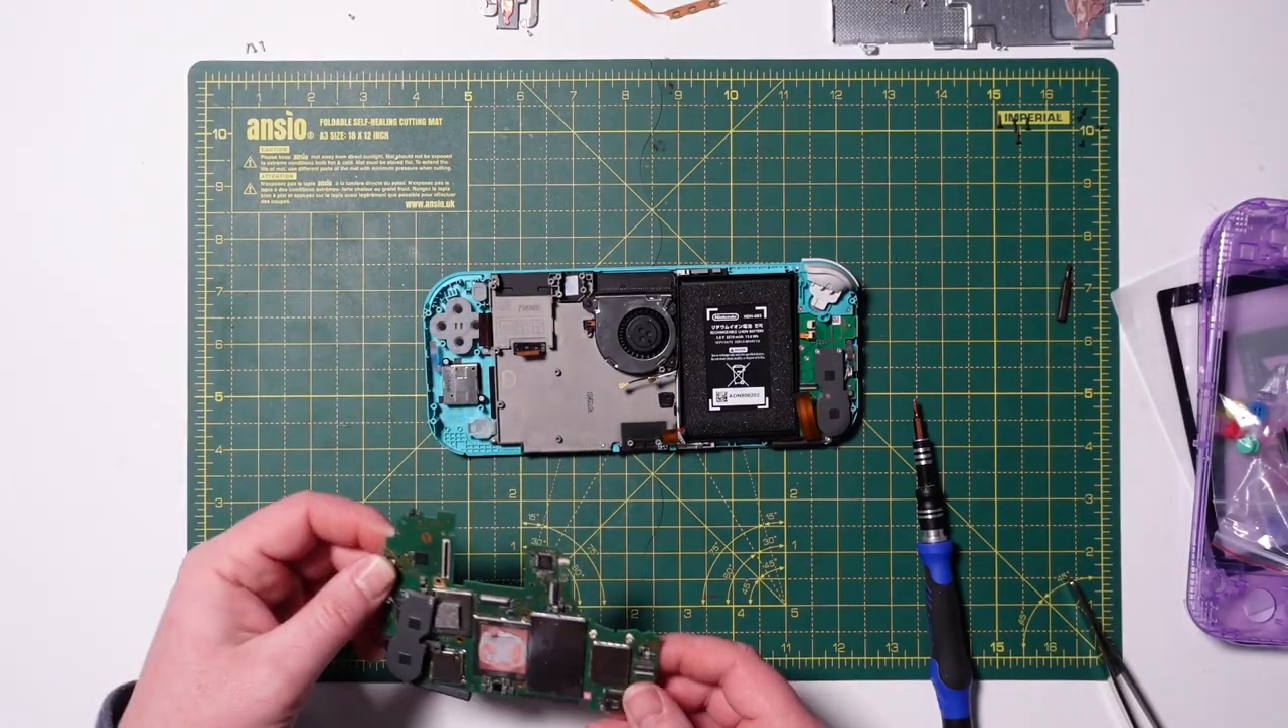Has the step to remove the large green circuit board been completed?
Yes.